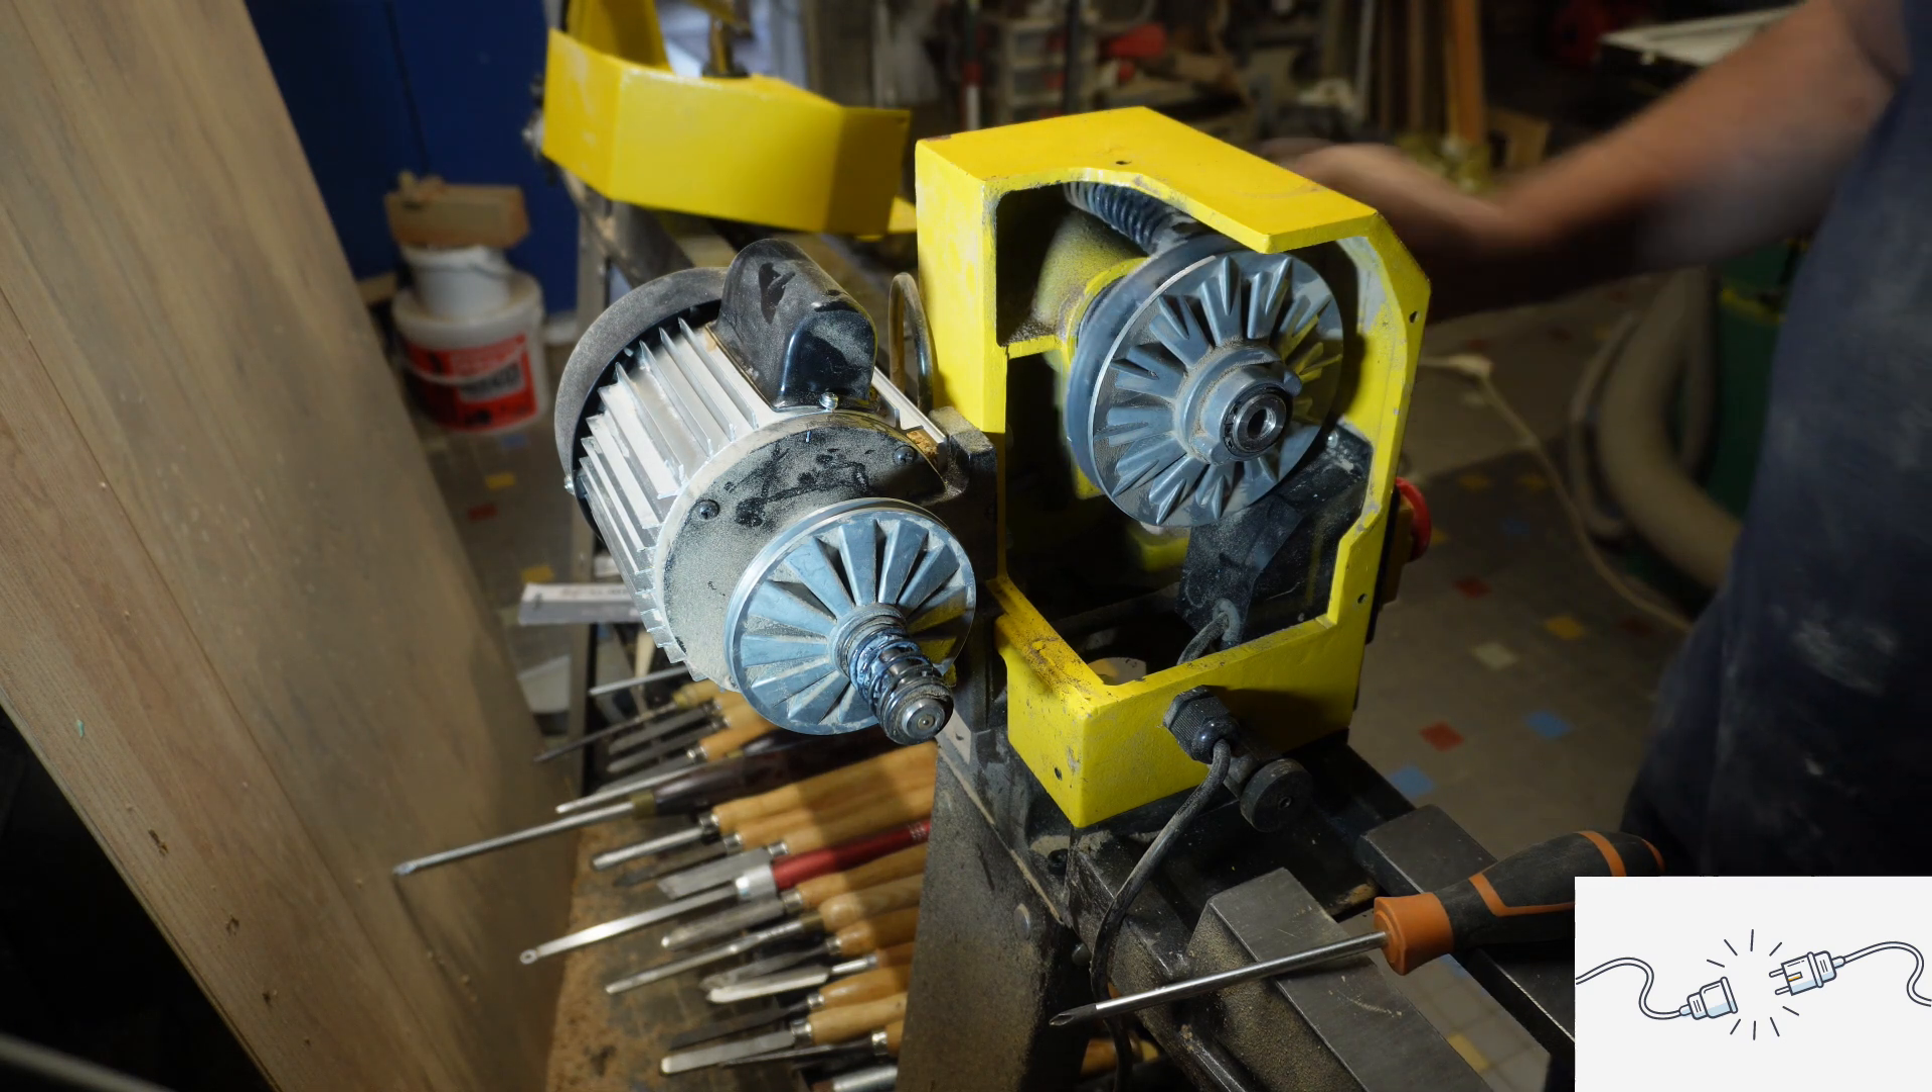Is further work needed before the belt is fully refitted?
Yes.